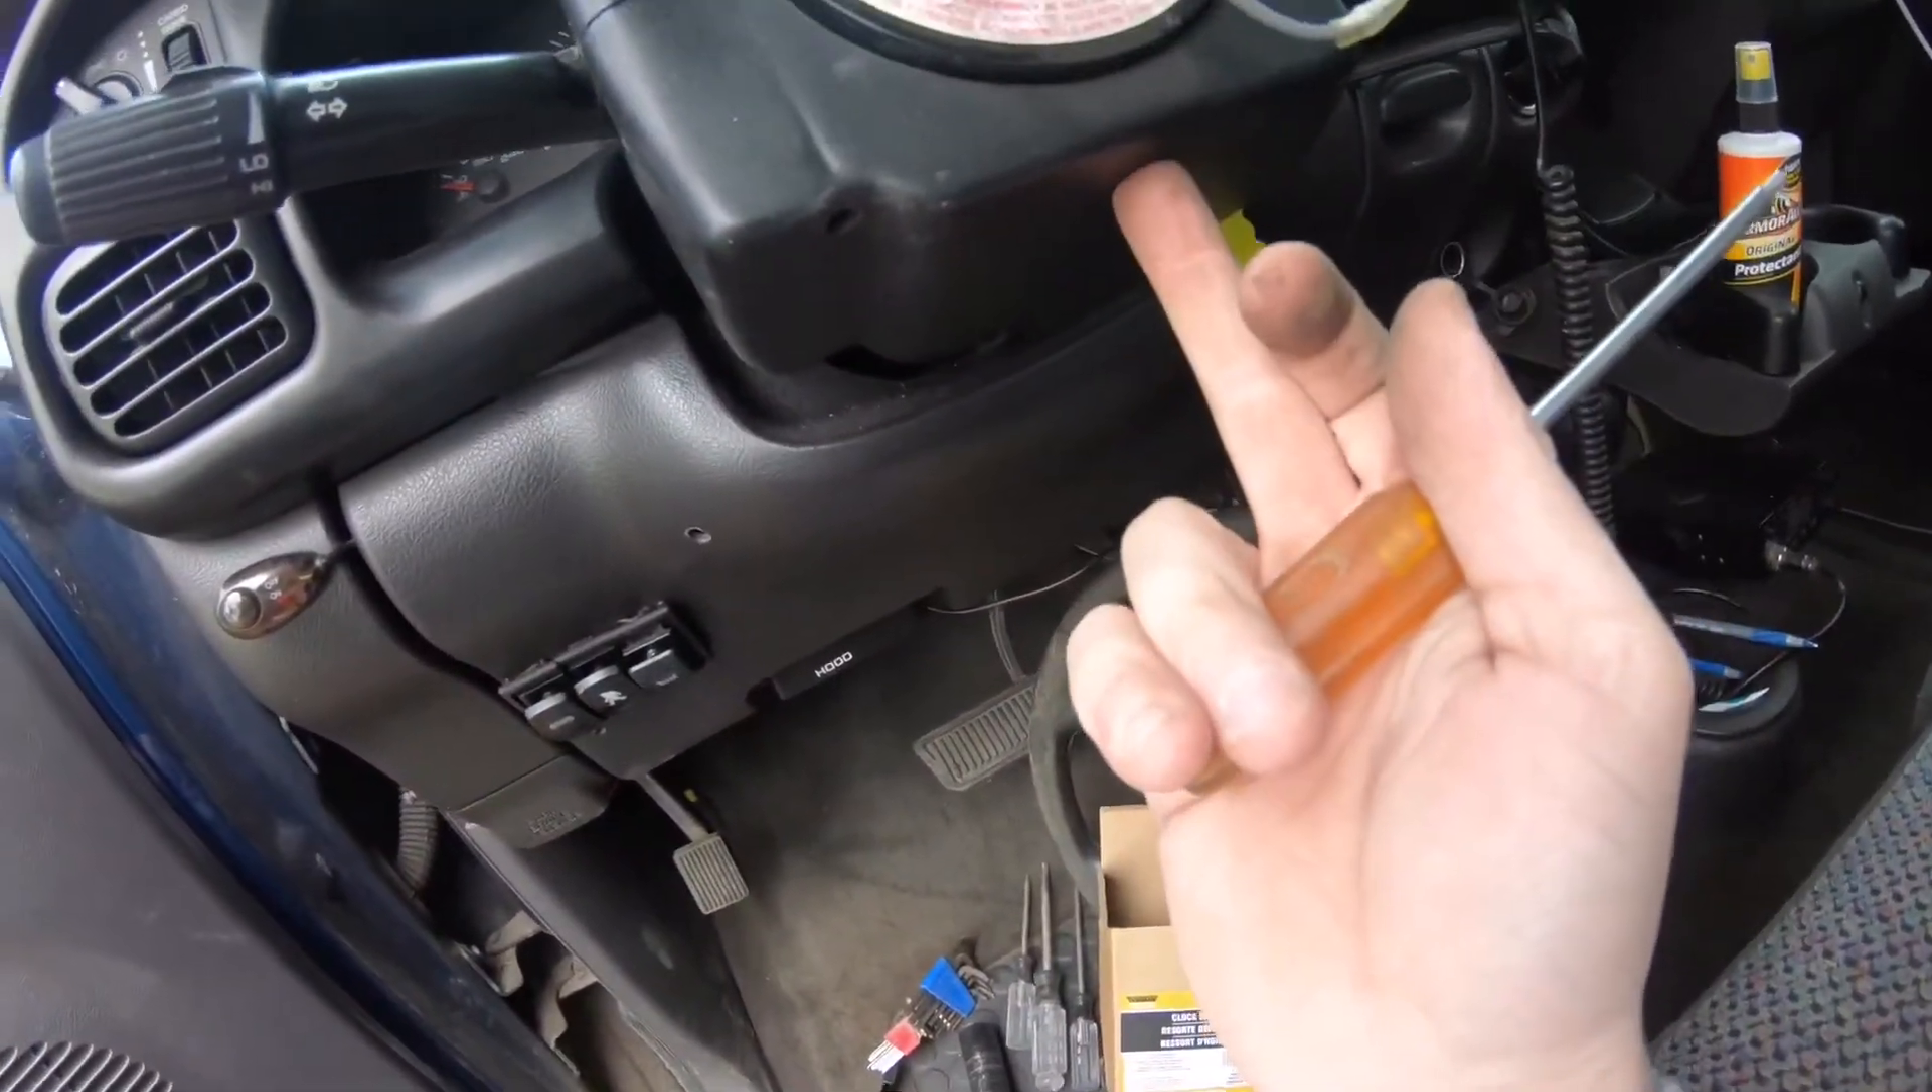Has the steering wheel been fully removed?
Yes.